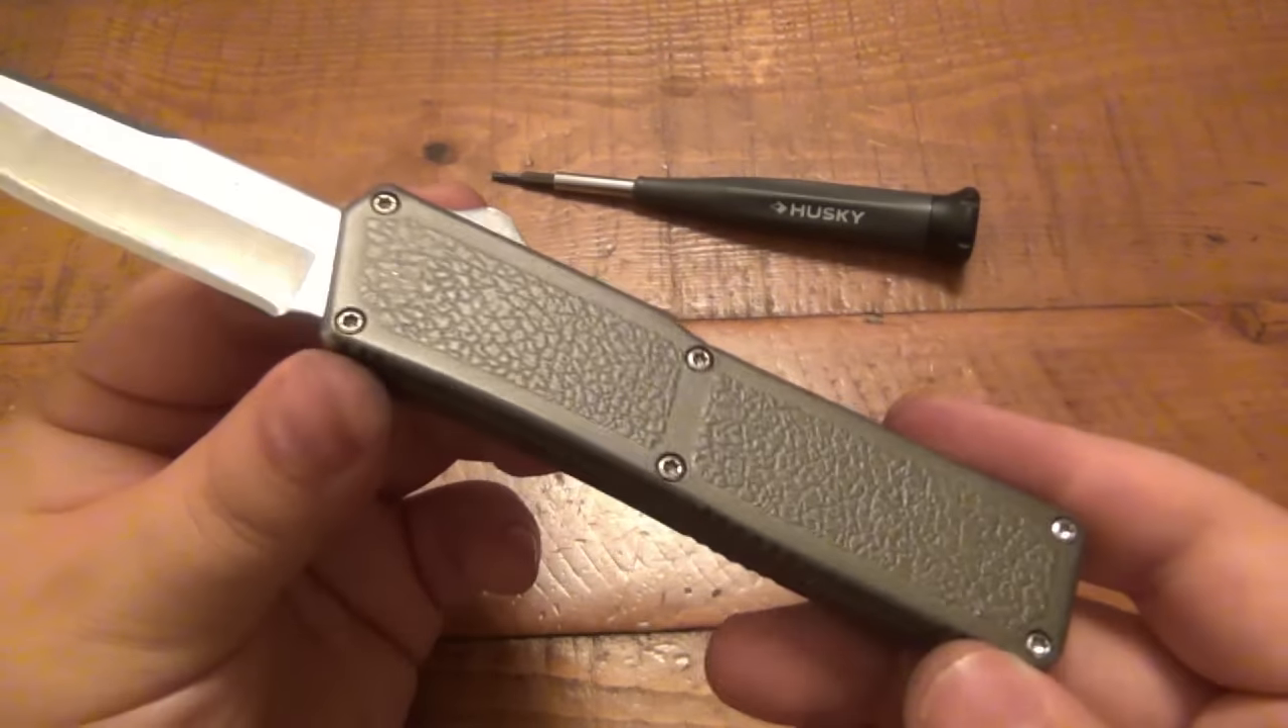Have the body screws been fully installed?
Yes.